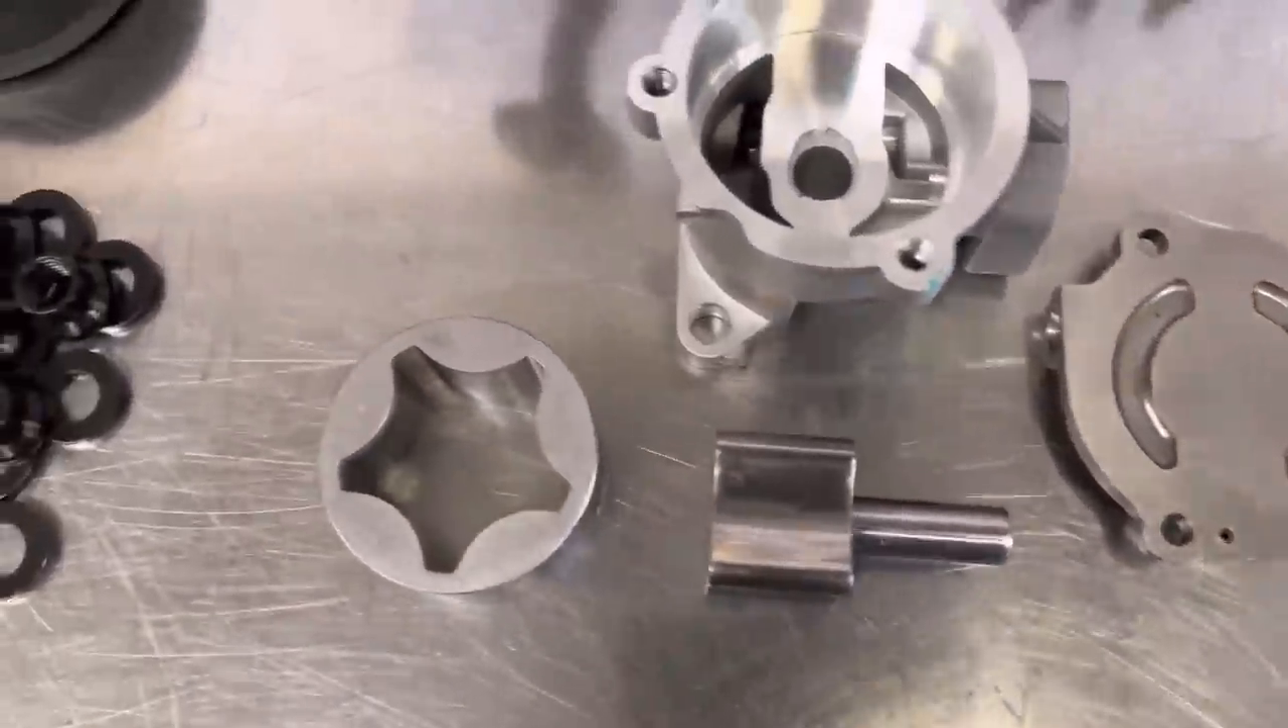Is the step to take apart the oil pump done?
Yes.